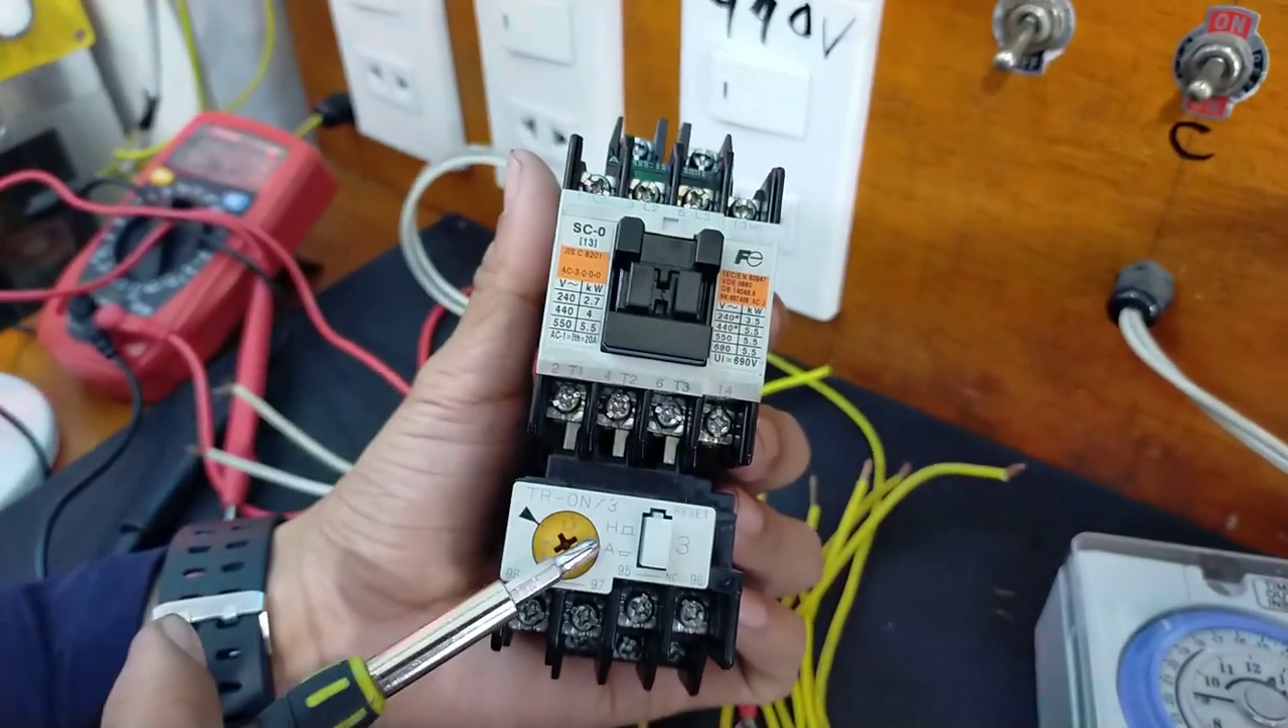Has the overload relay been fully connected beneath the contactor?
Yes.